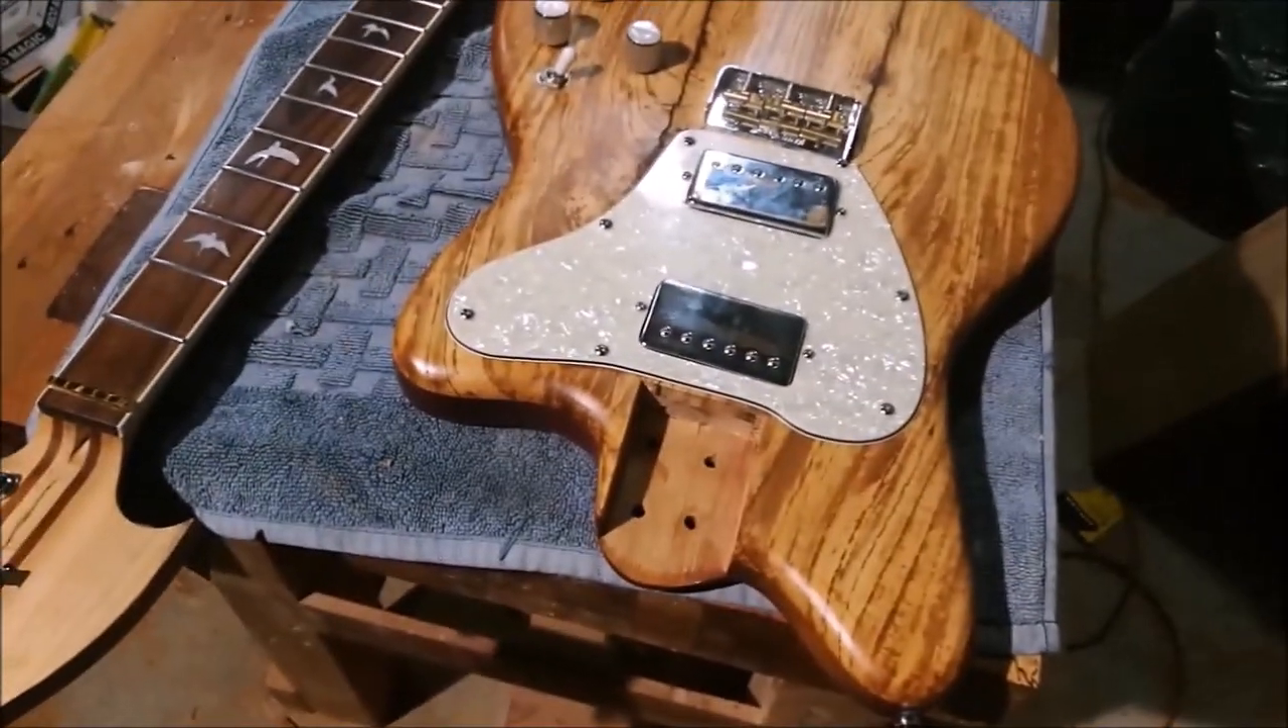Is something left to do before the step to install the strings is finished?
Yes.